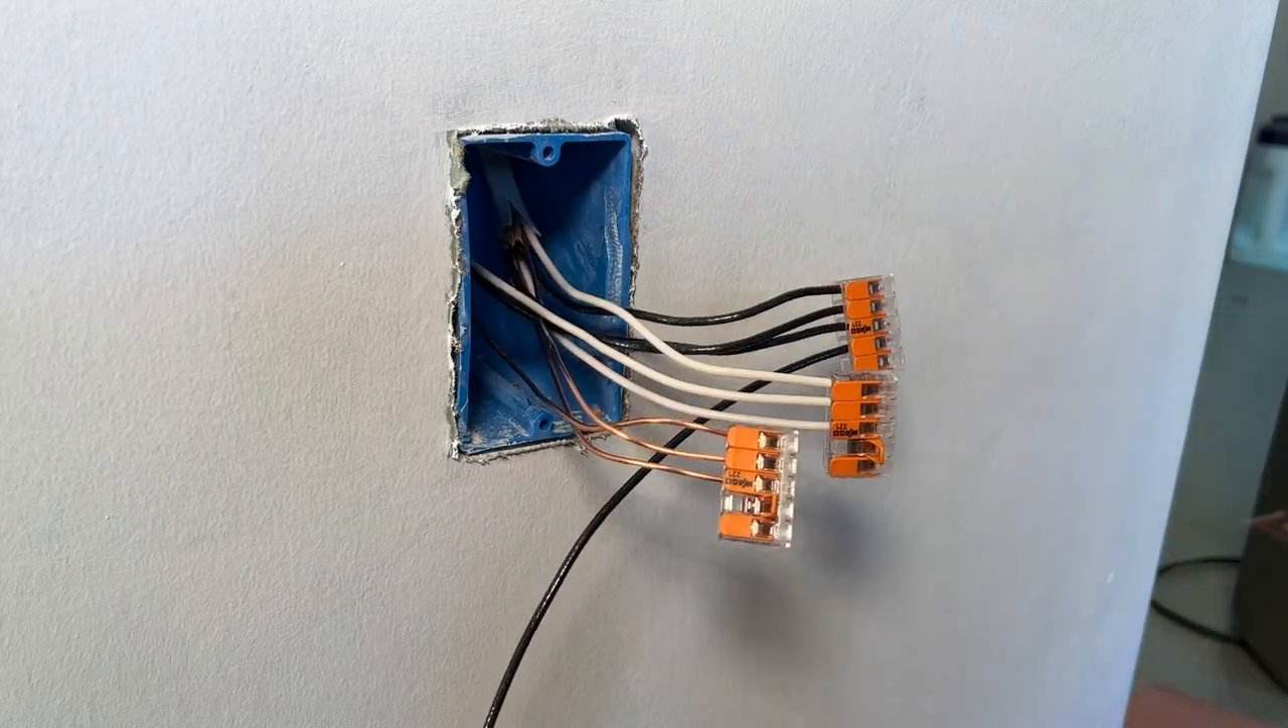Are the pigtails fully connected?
No.